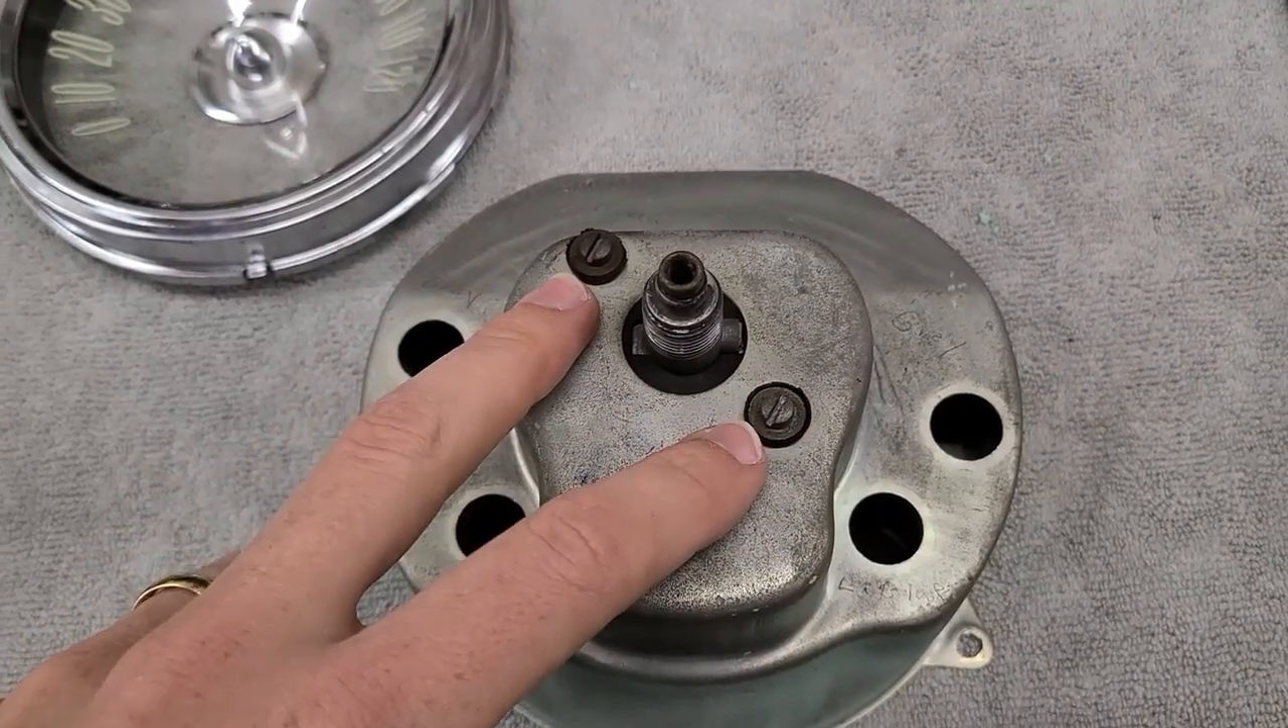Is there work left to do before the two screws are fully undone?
Yes.